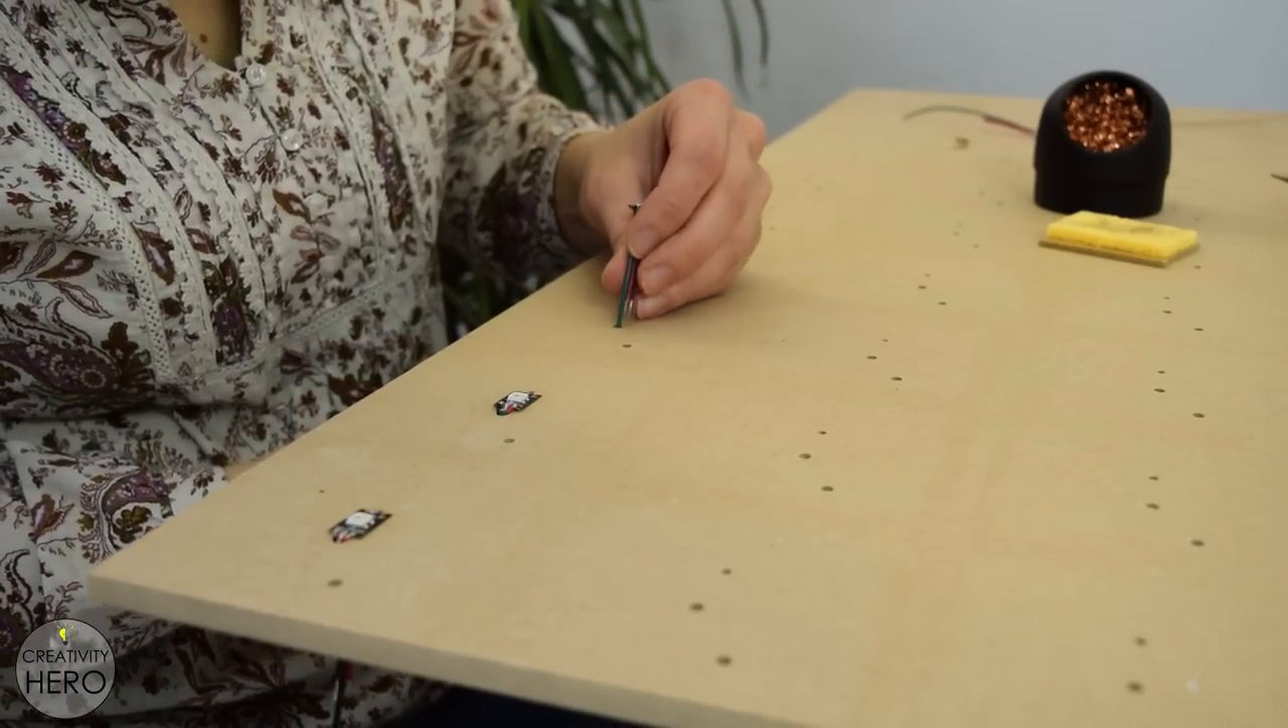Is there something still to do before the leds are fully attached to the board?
Yes.